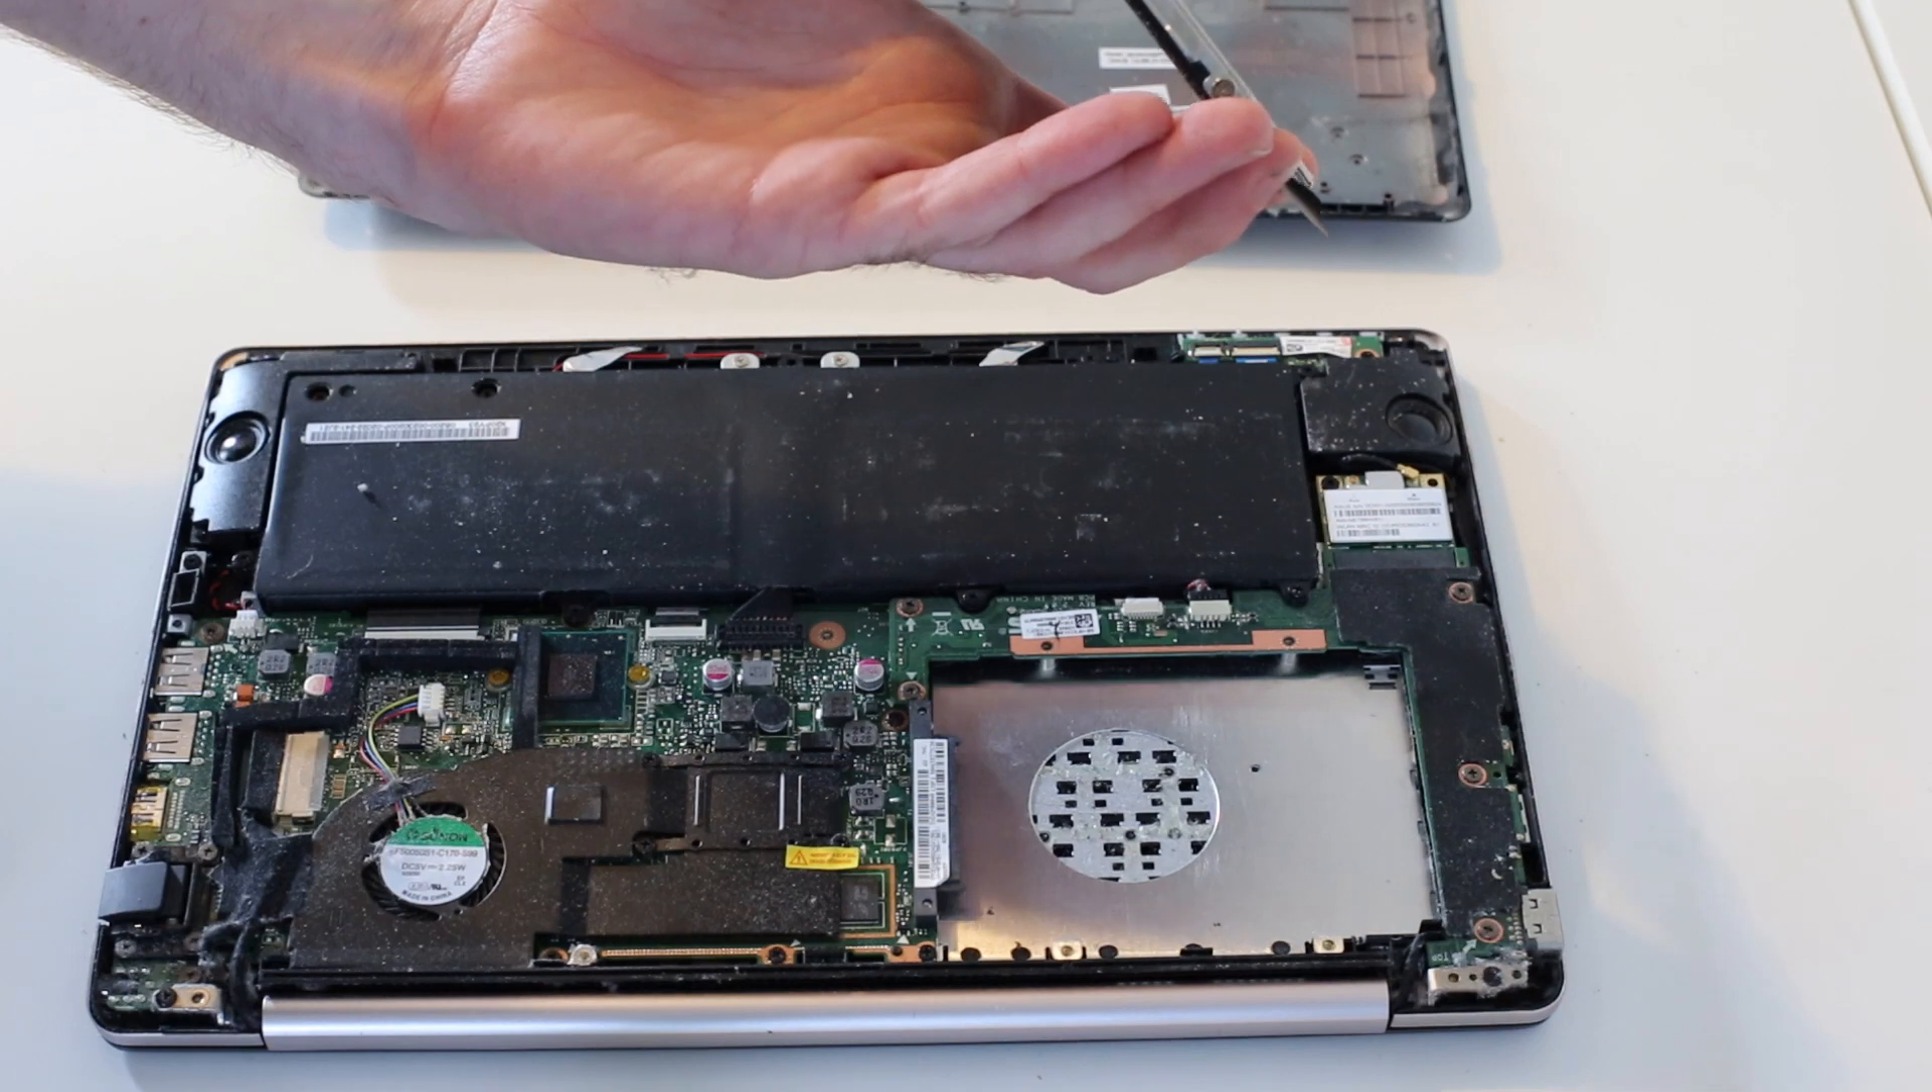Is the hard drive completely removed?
Yes.